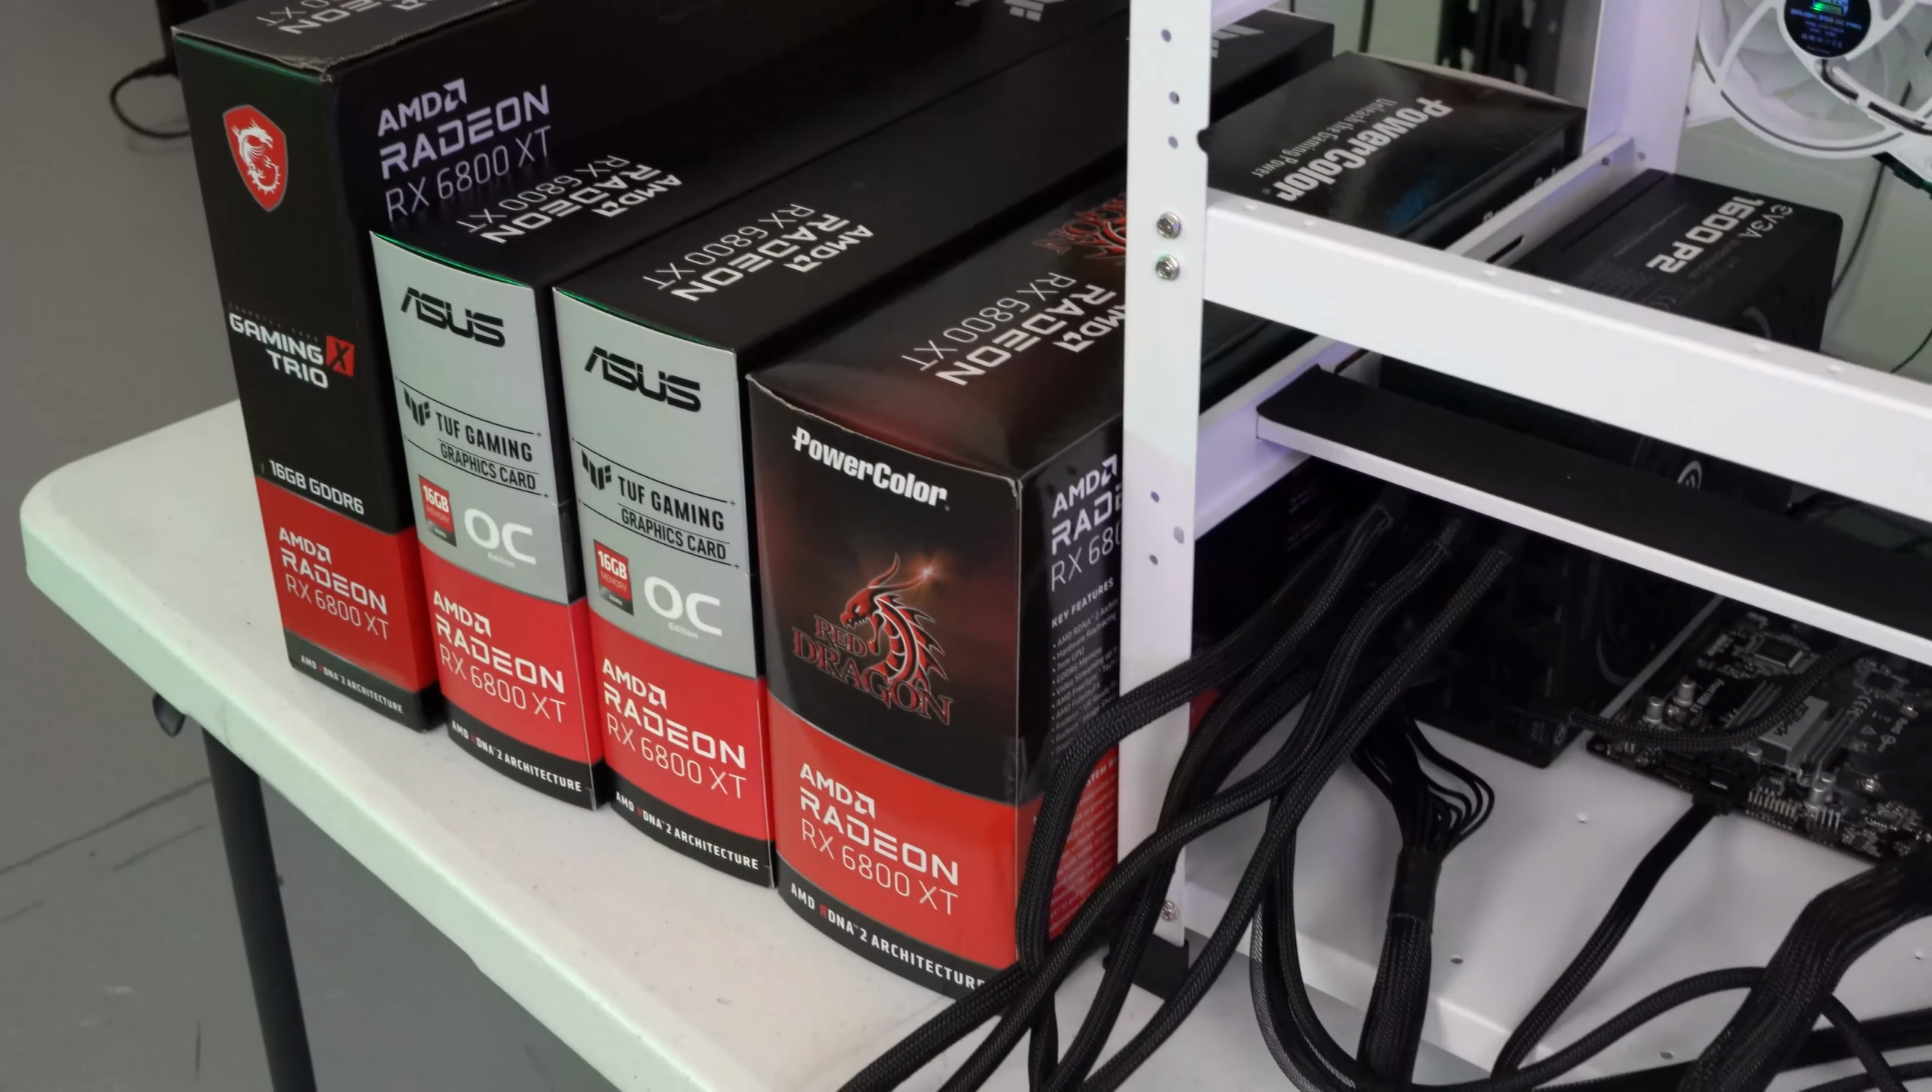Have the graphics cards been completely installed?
No.